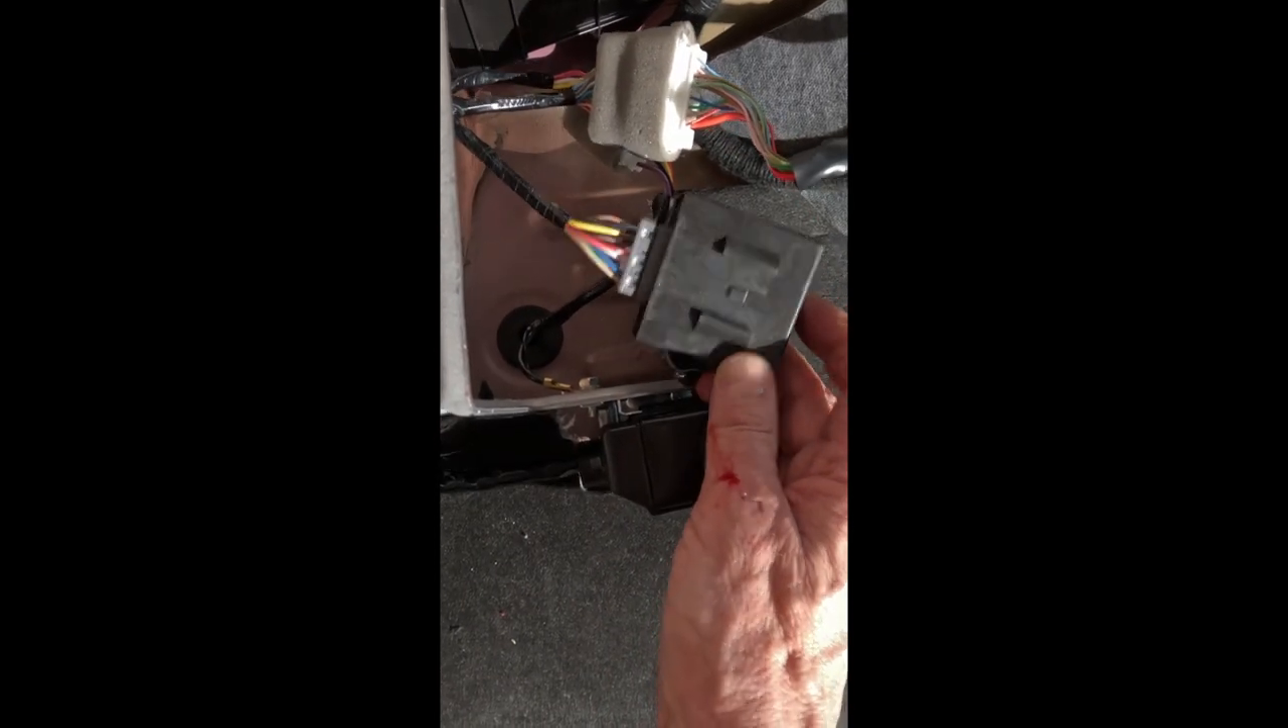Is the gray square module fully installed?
No.